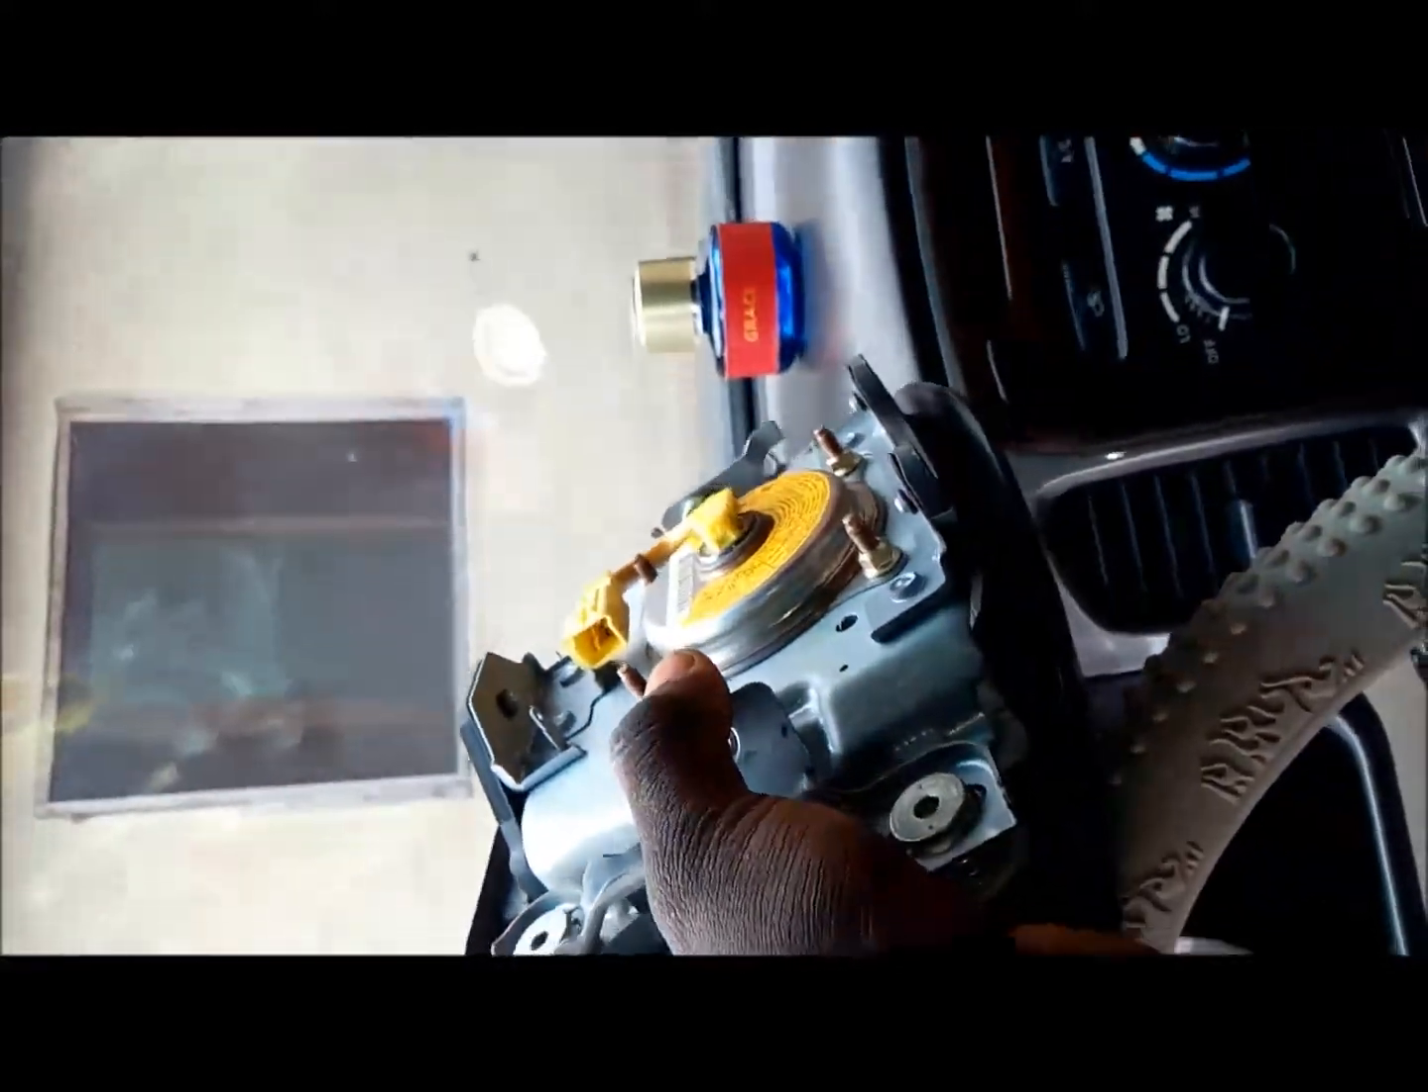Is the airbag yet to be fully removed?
No.